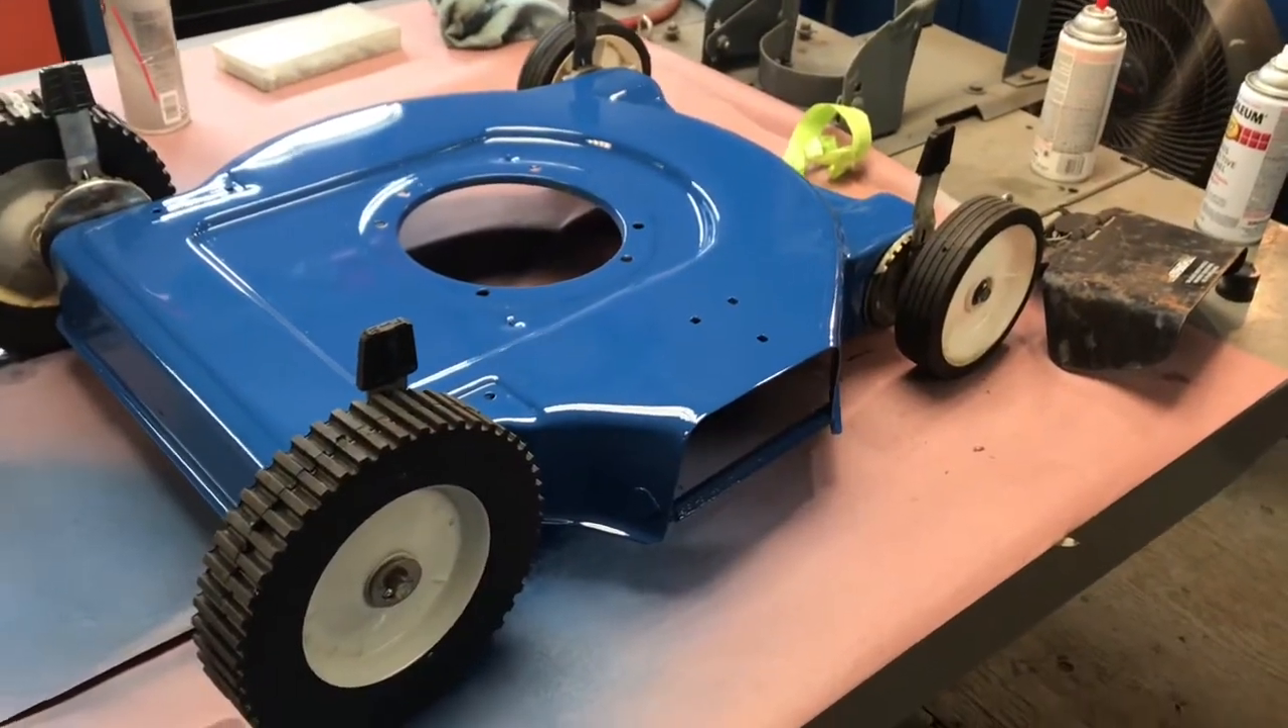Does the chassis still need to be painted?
No.